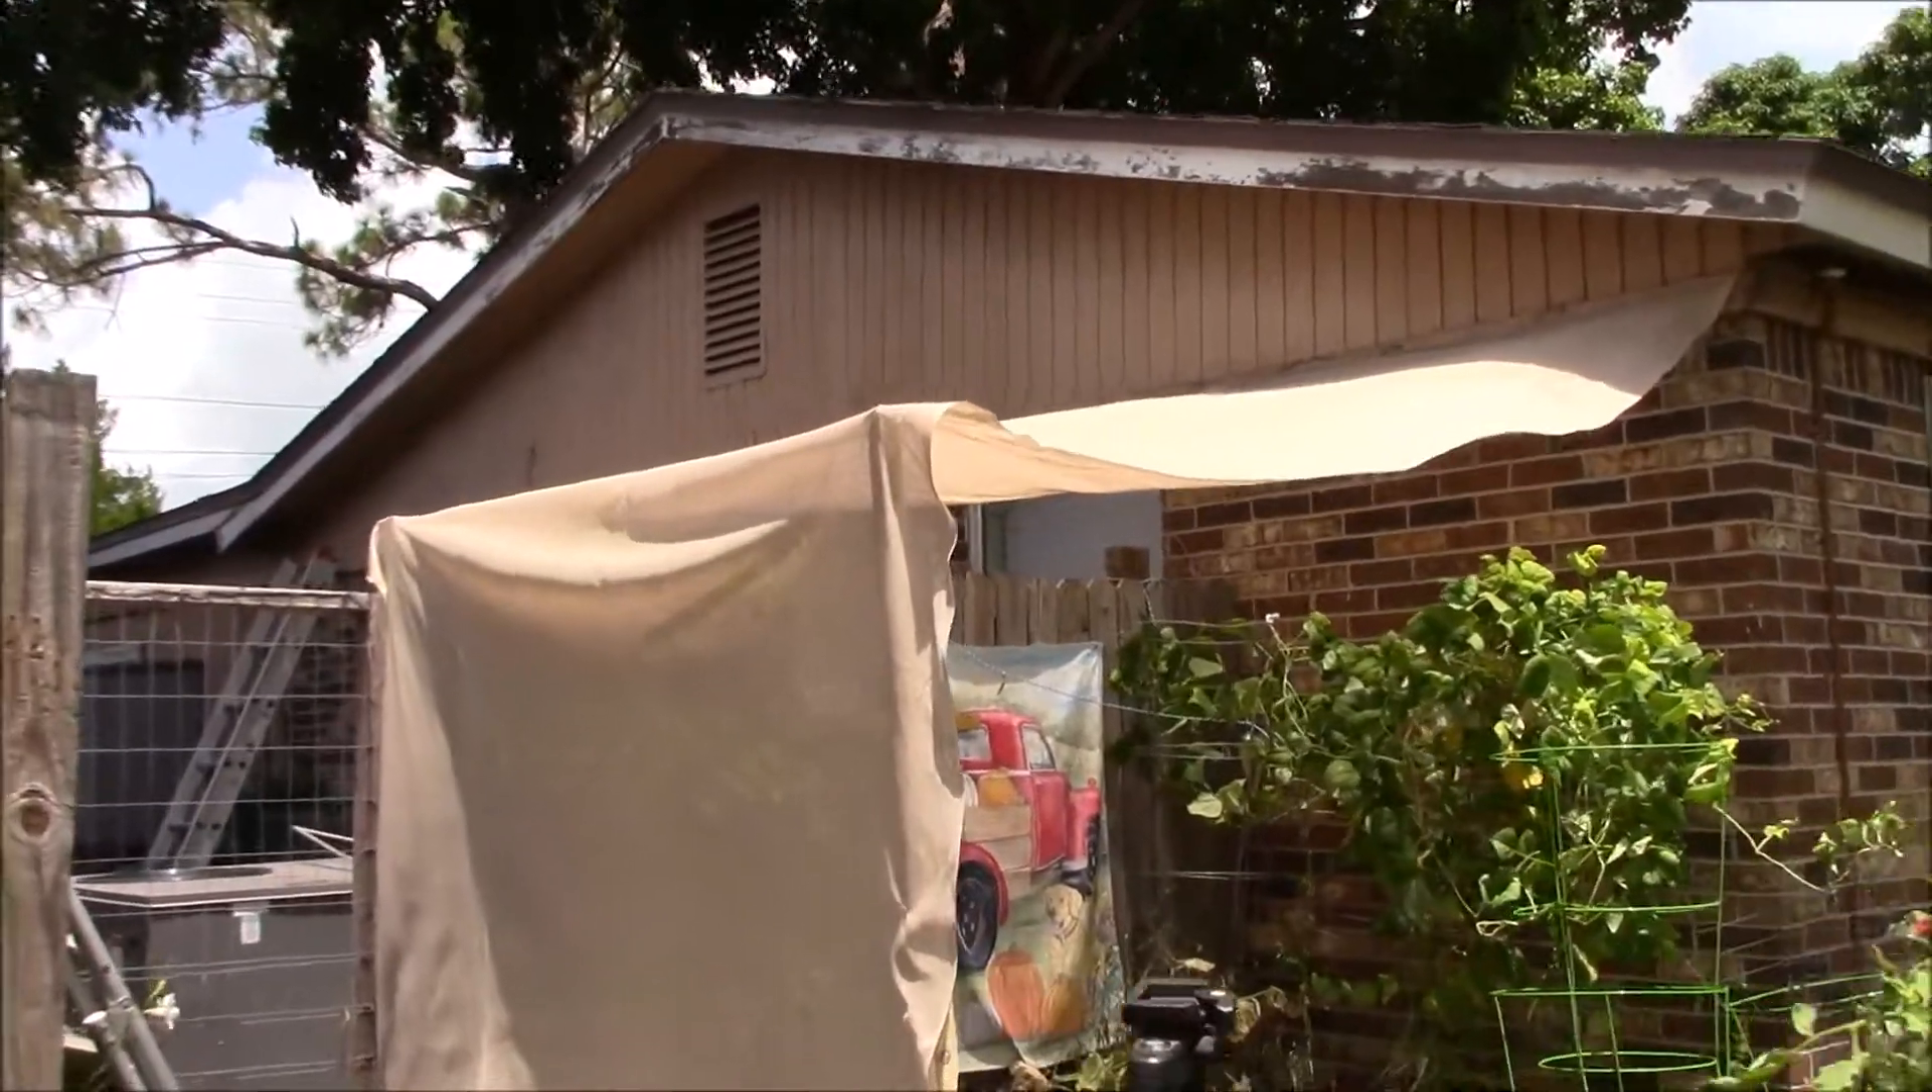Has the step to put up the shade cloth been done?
Yes.